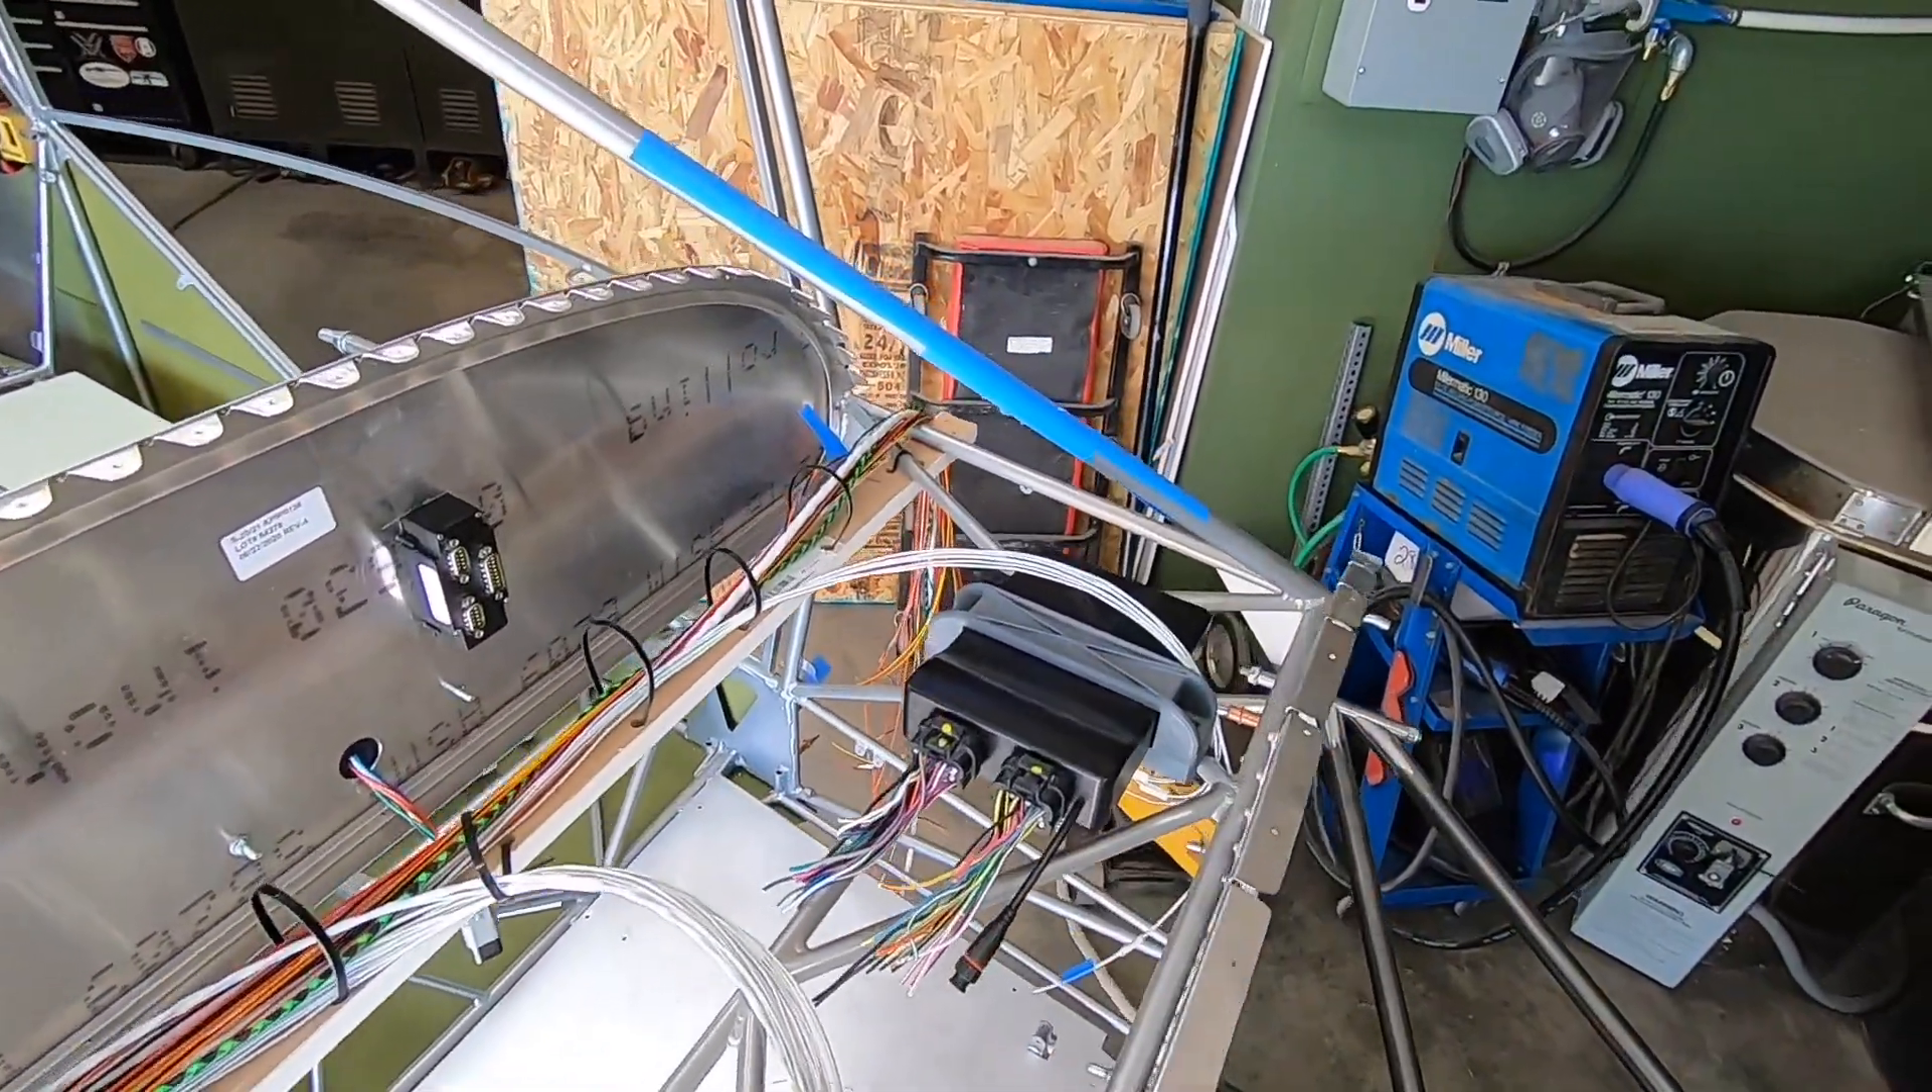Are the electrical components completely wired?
No.